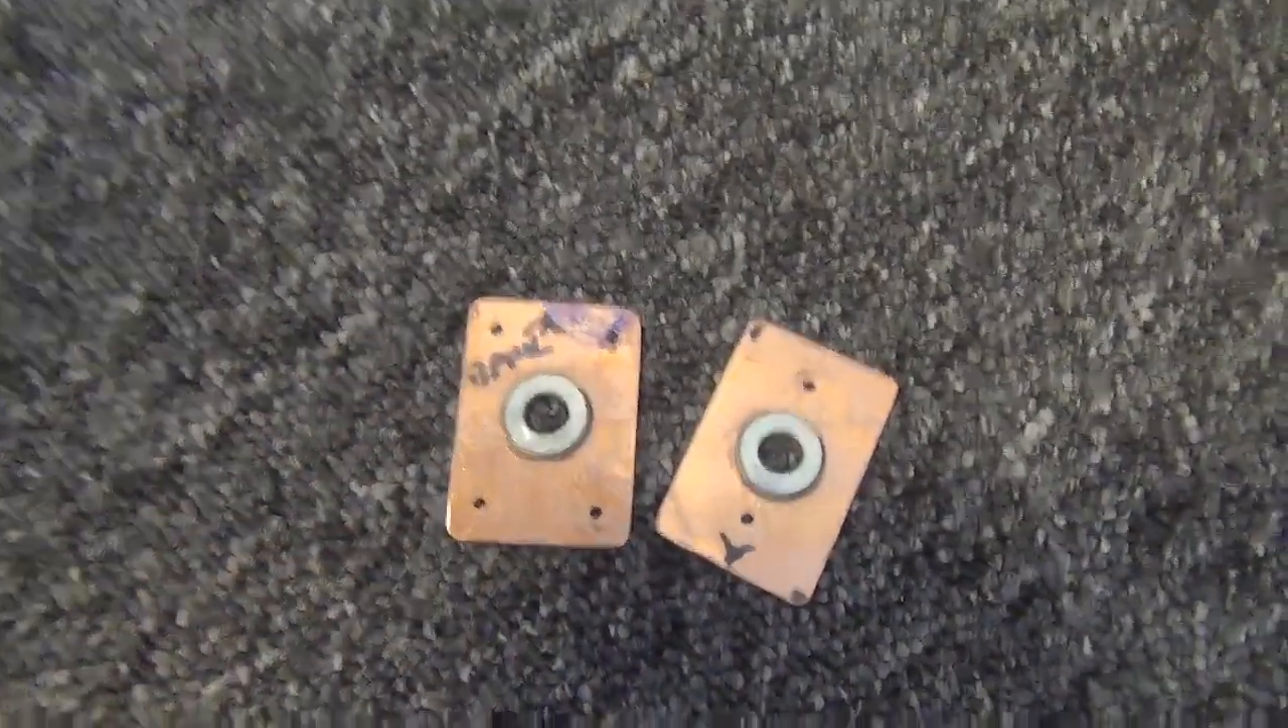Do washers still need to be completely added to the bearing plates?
No.